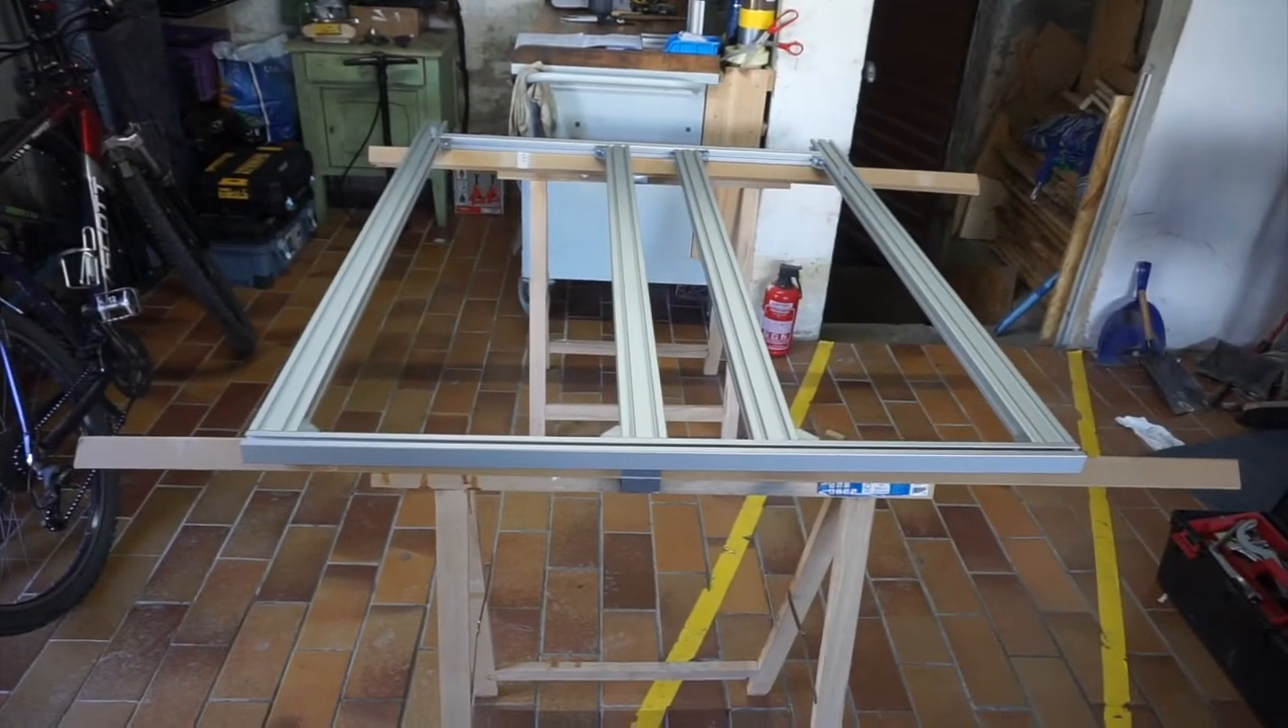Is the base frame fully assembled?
Yes.